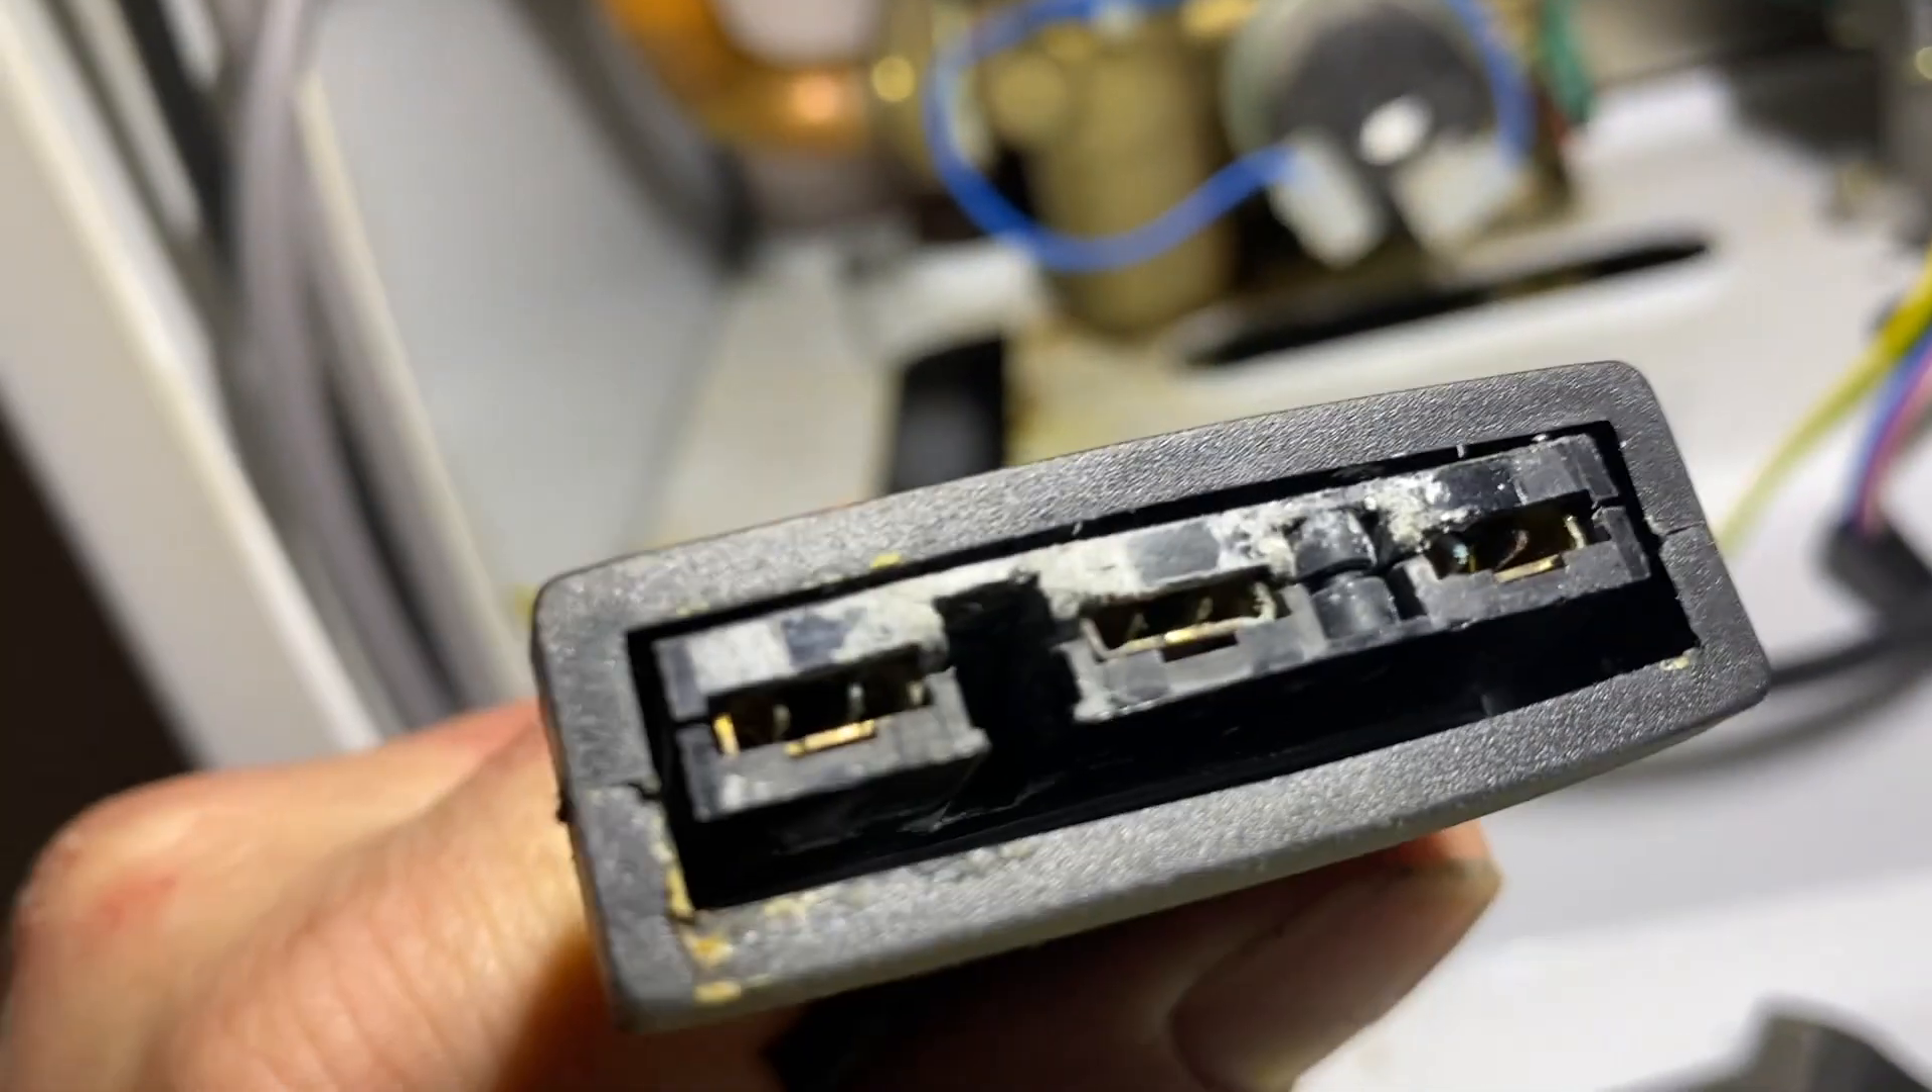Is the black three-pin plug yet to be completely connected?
Yes.